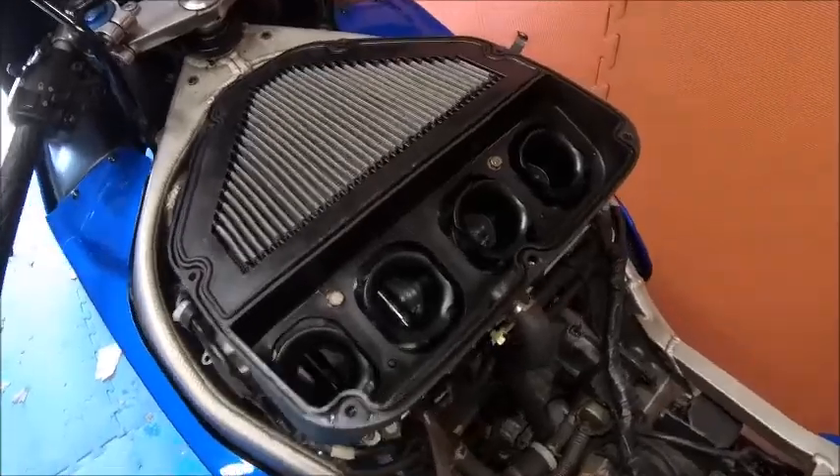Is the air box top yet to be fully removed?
No.